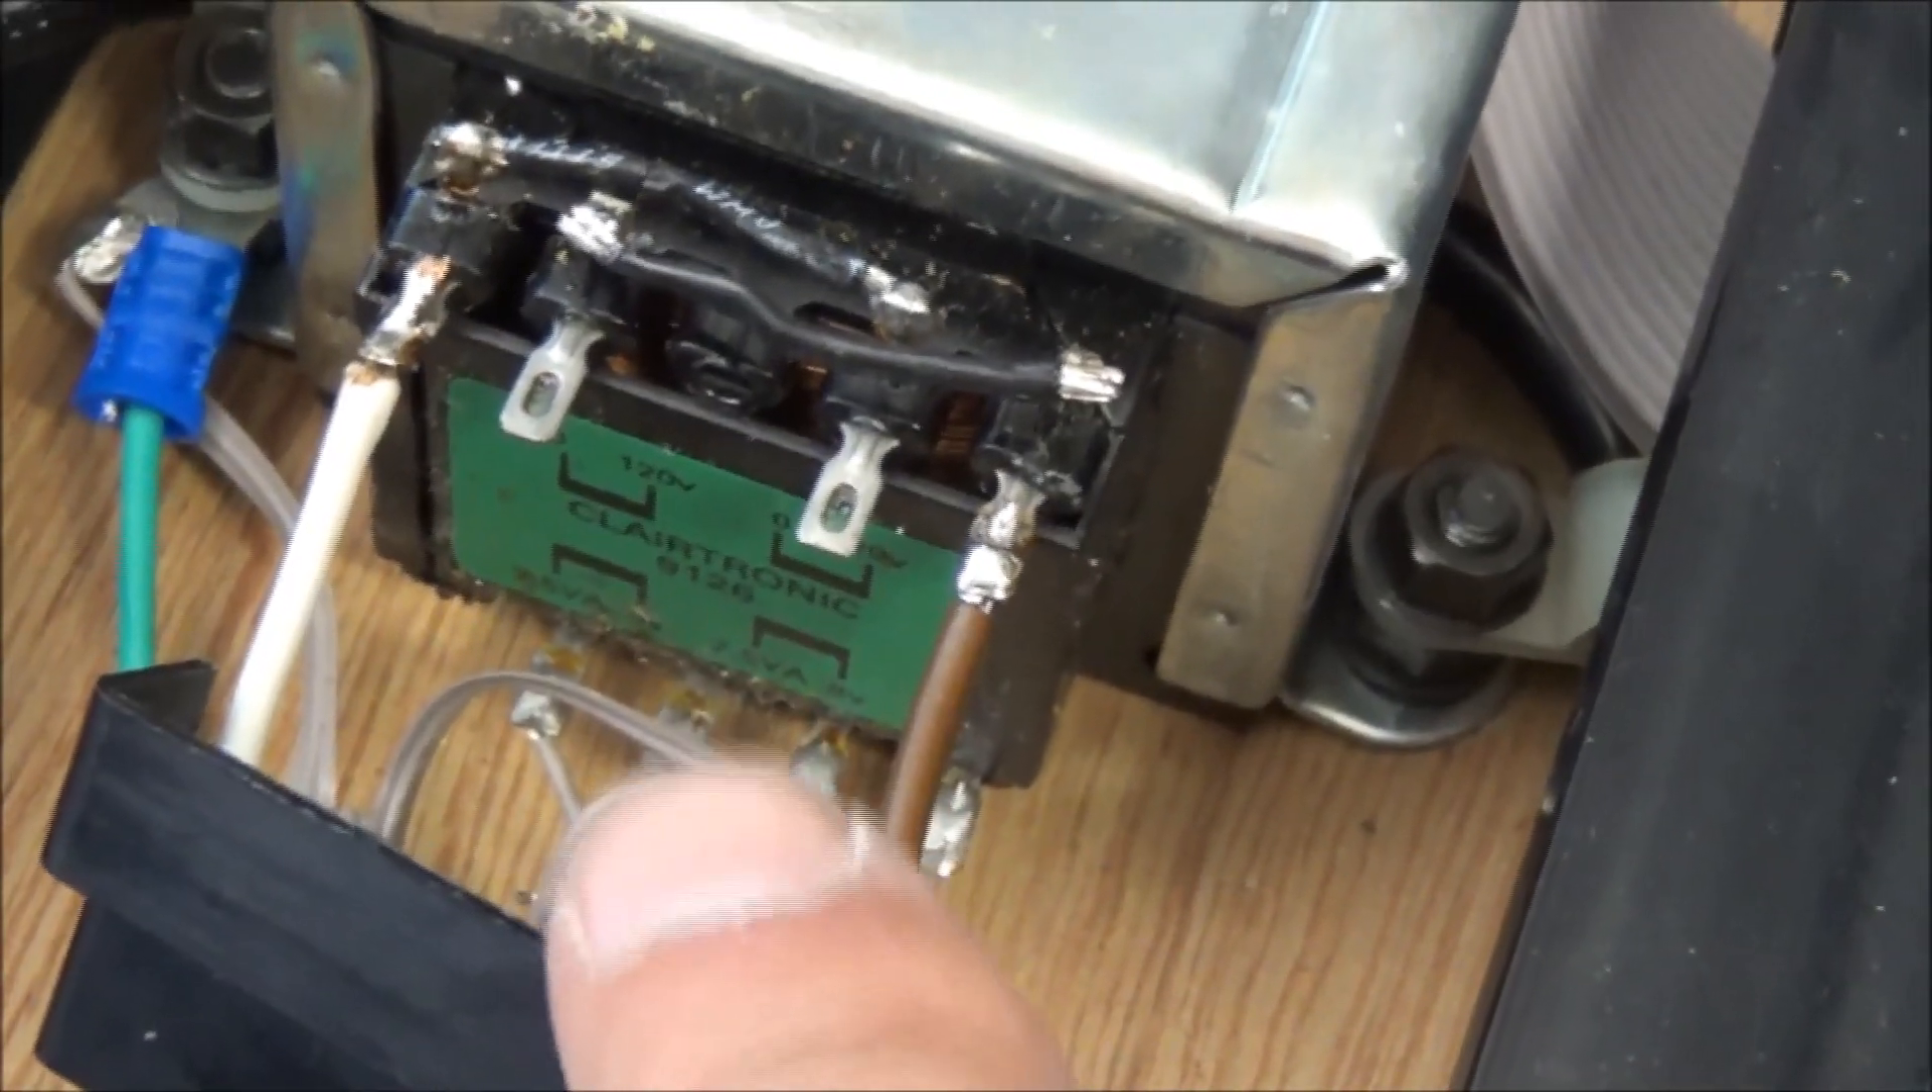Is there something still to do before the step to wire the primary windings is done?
No.